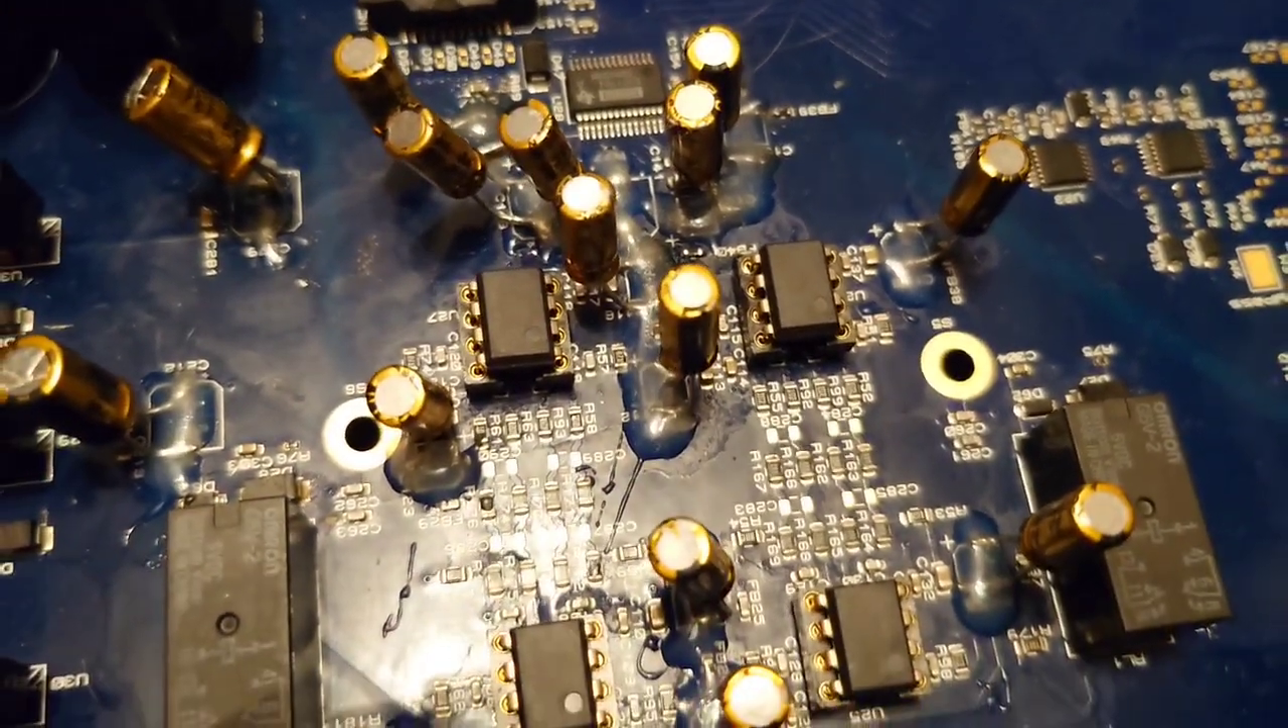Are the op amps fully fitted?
Yes.